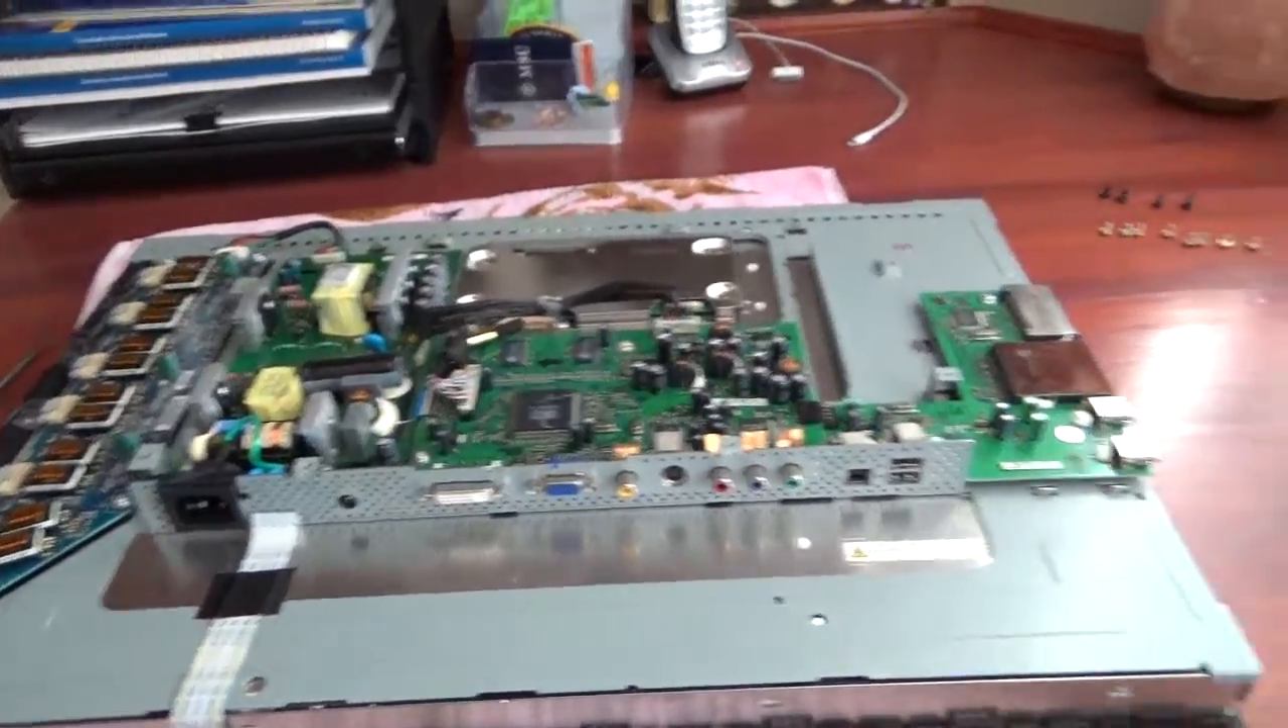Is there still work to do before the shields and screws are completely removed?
No.